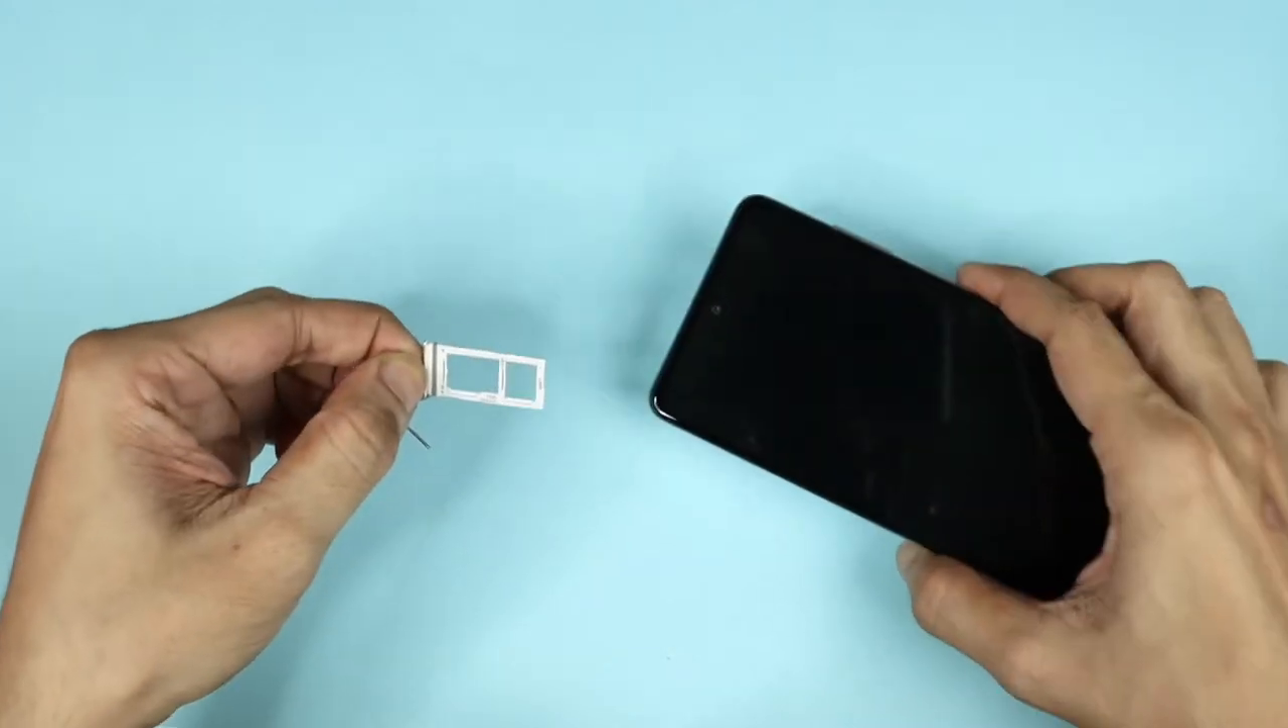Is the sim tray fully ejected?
Yes.